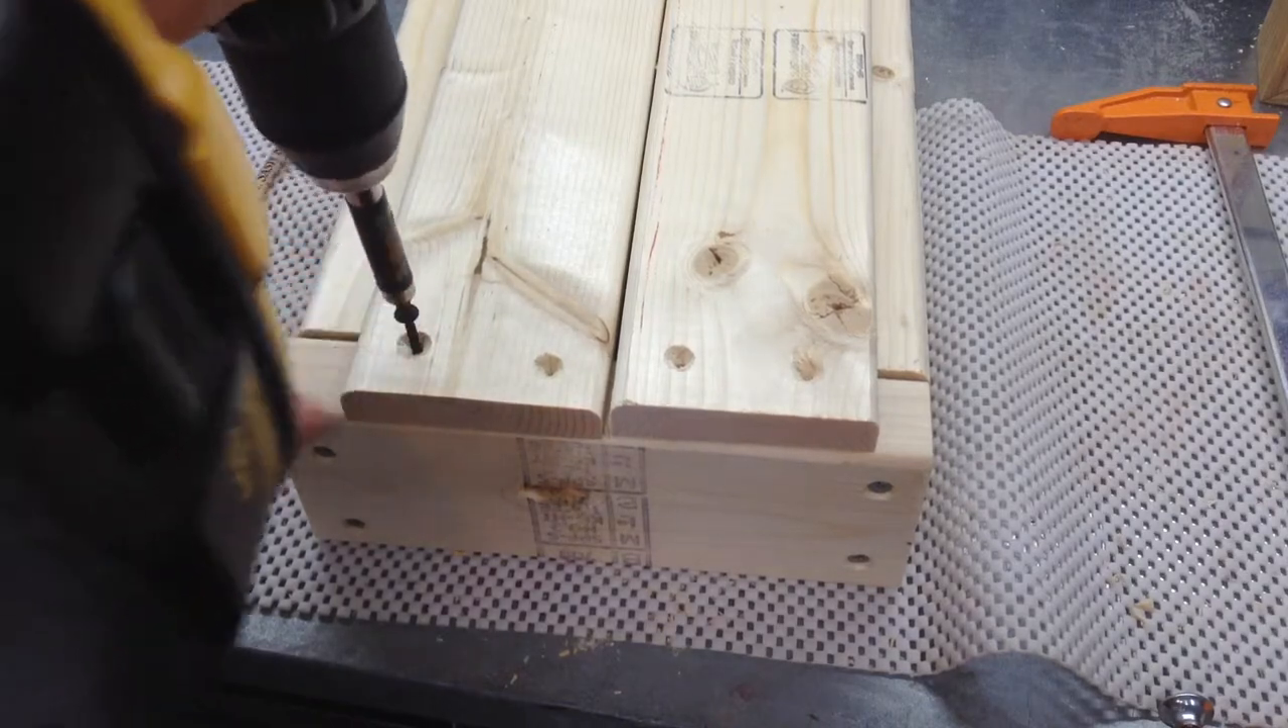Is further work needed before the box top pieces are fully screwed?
Yes.